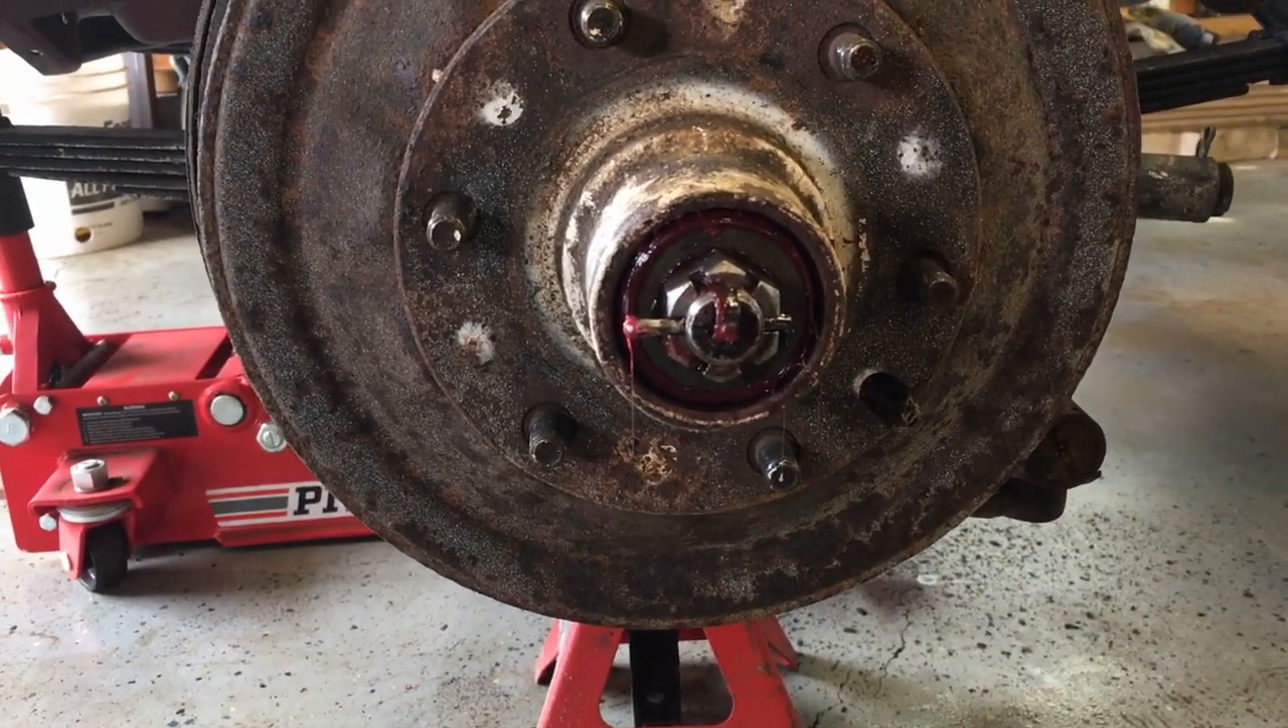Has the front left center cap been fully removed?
Yes.